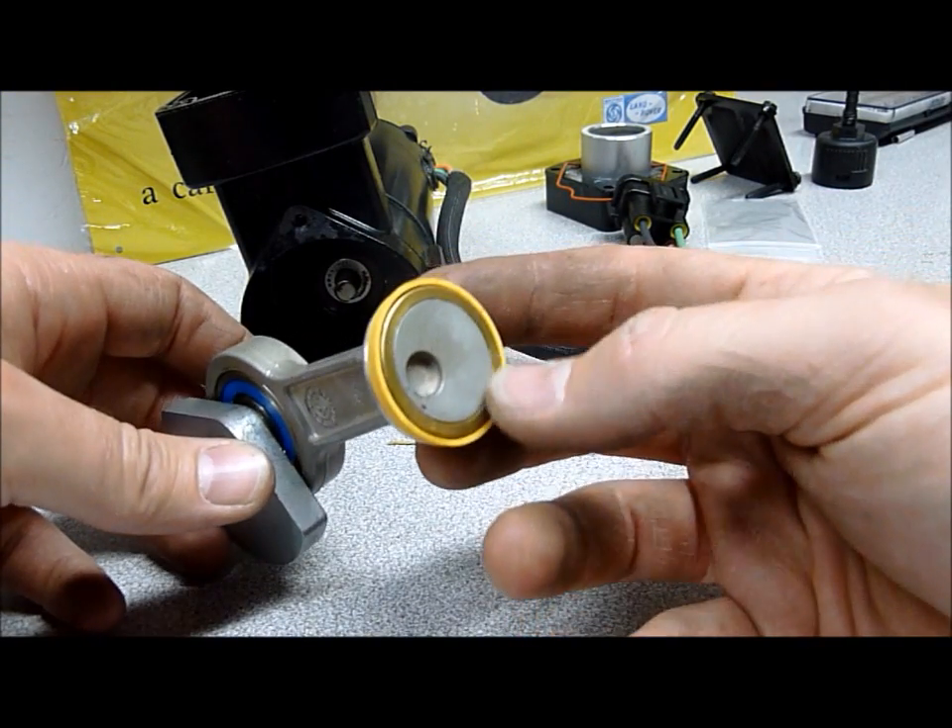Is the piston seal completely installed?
Yes.